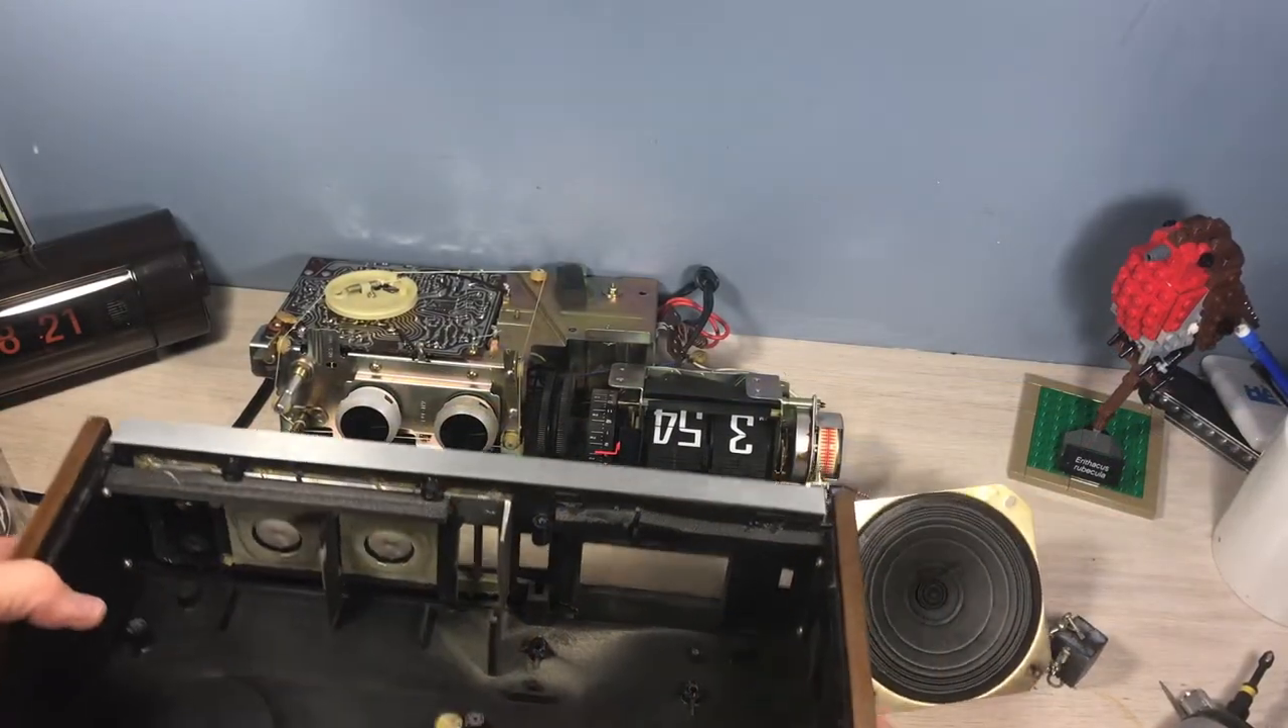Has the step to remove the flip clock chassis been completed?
Yes.